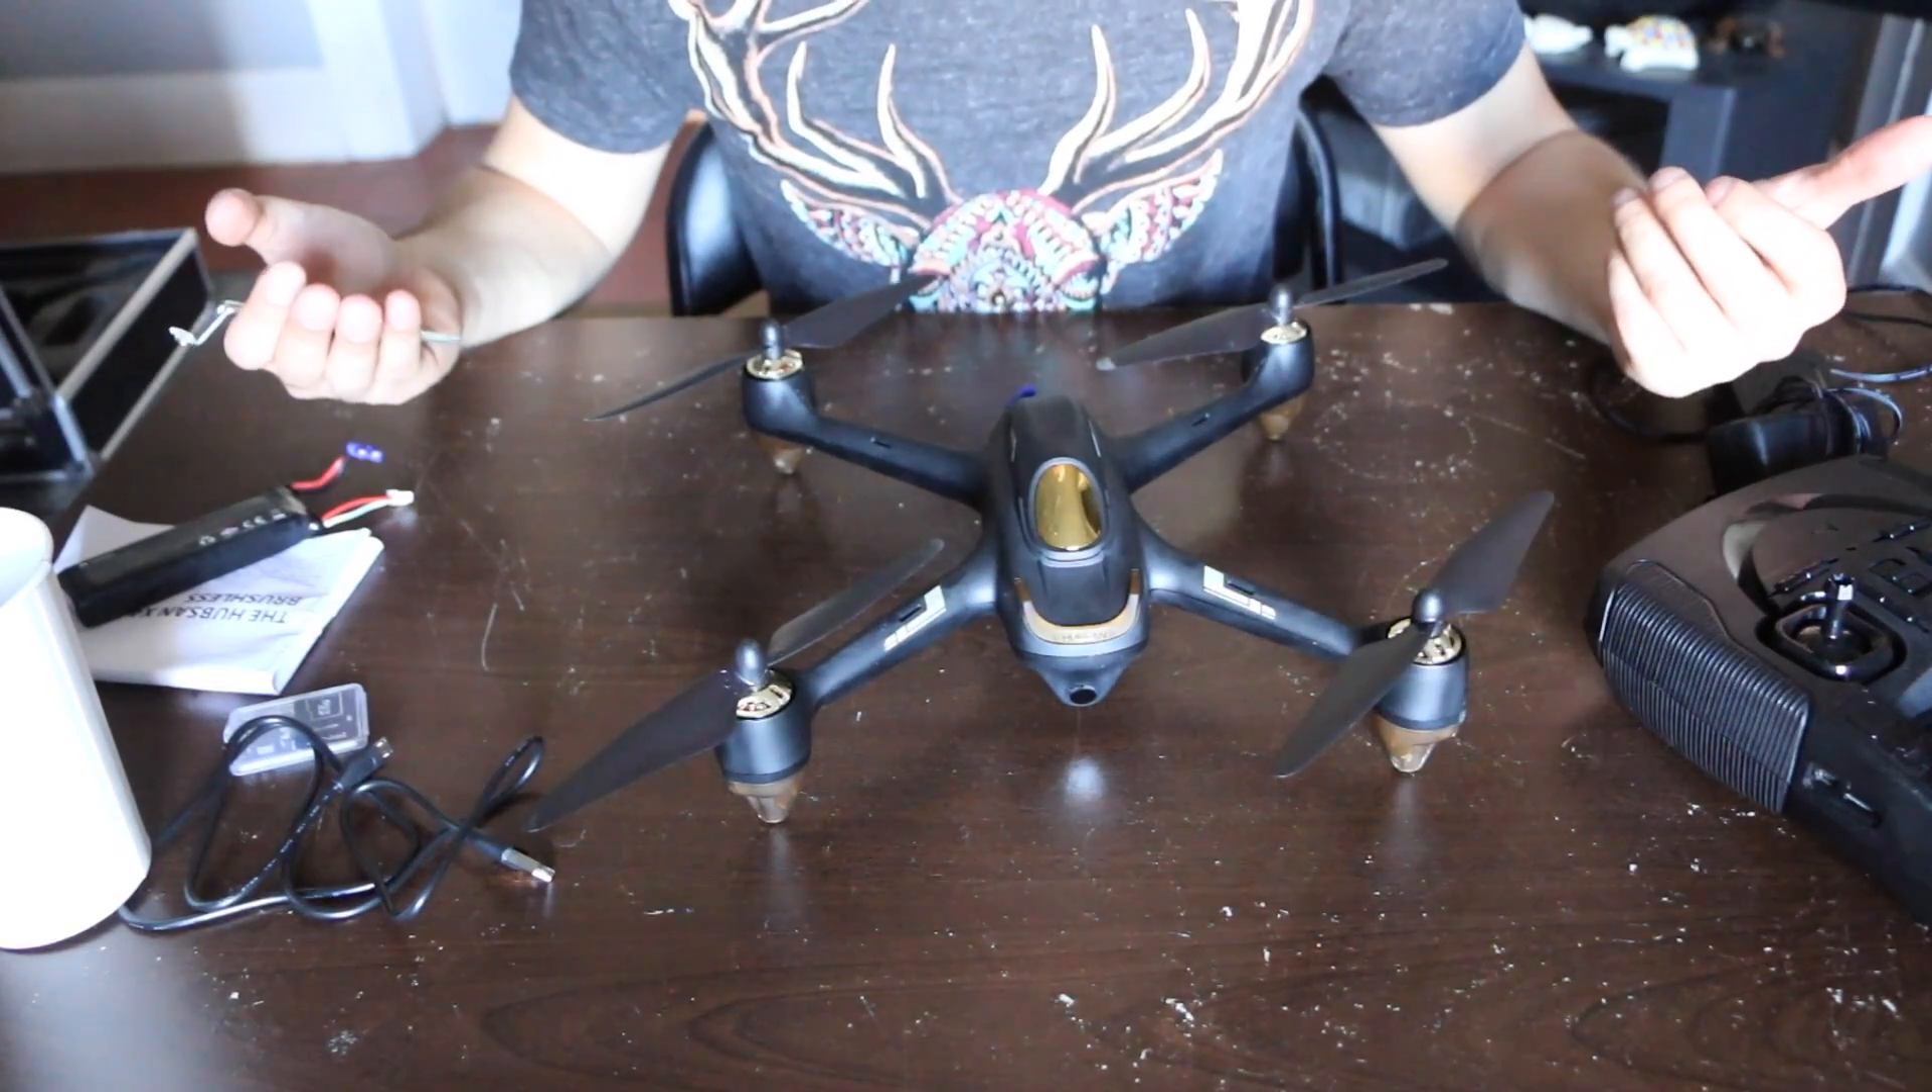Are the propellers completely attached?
Yes.